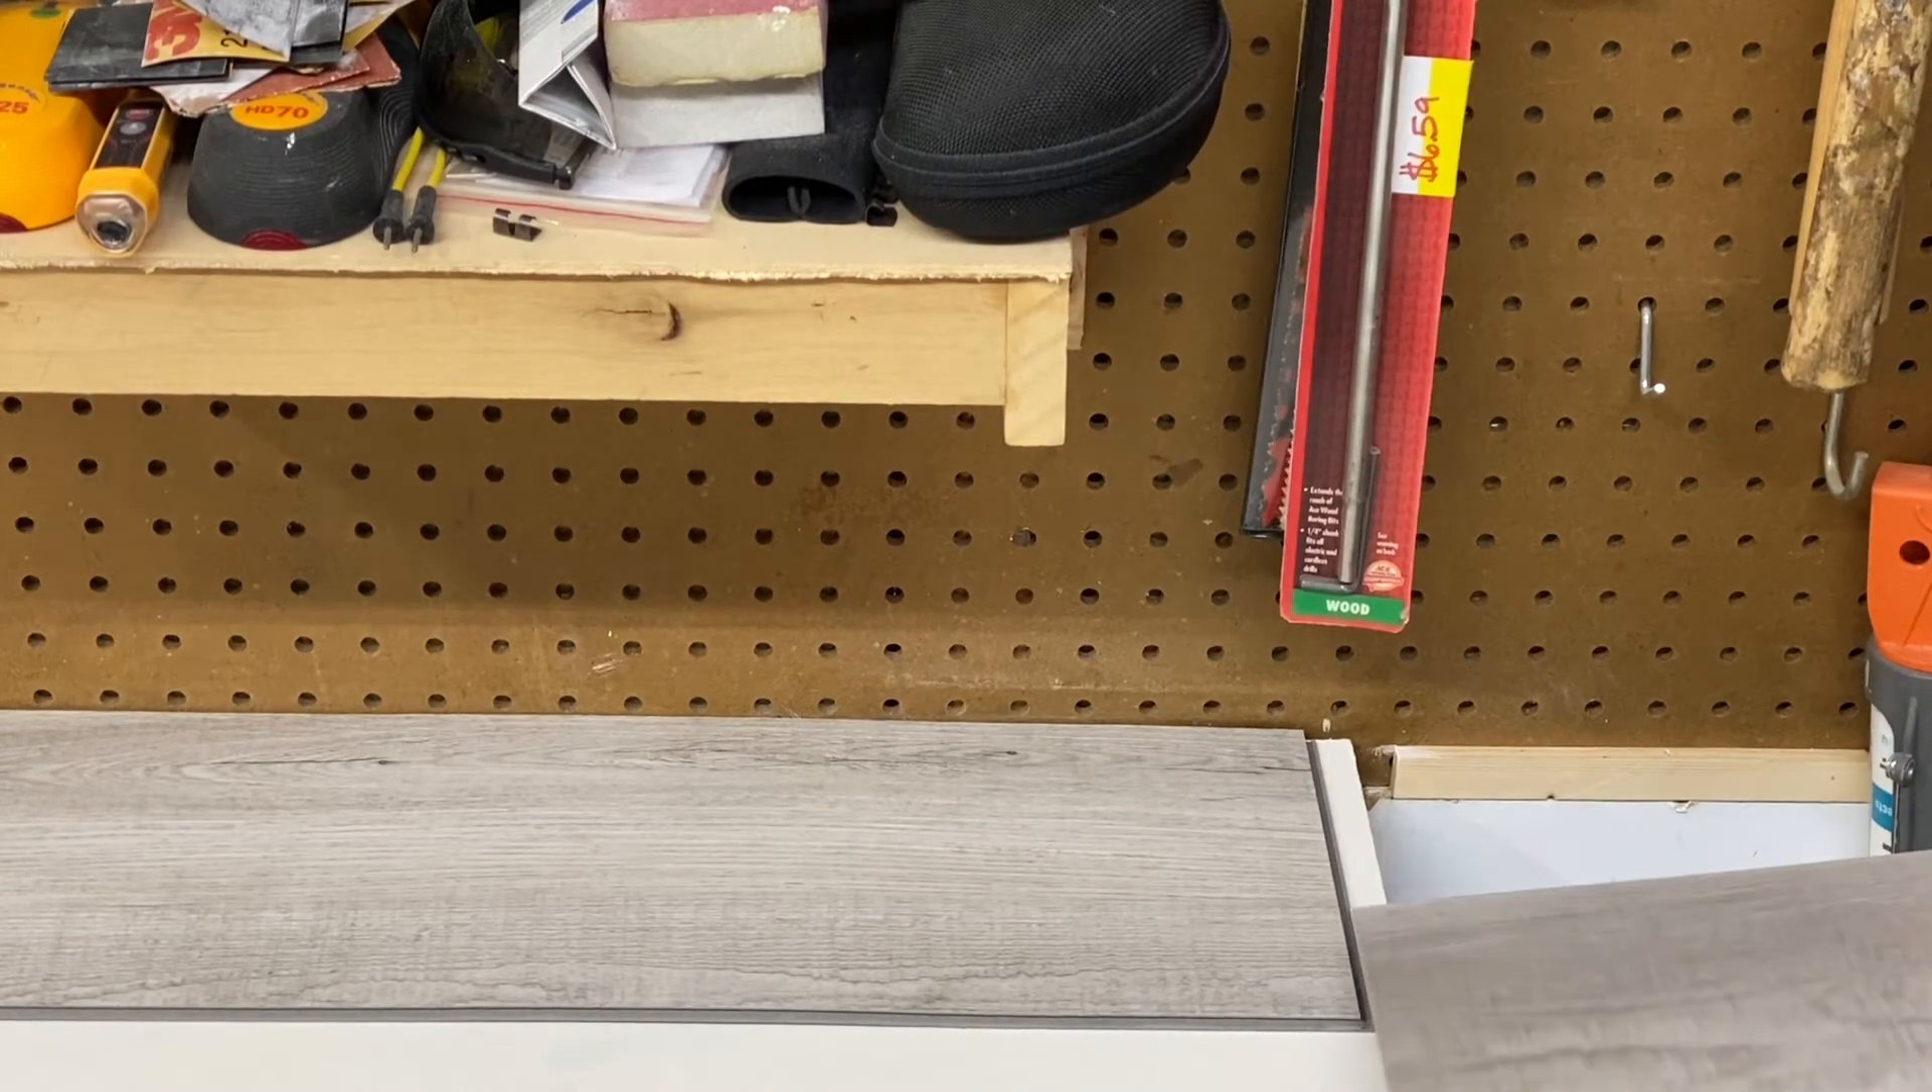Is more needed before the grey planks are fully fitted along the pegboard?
Yes.